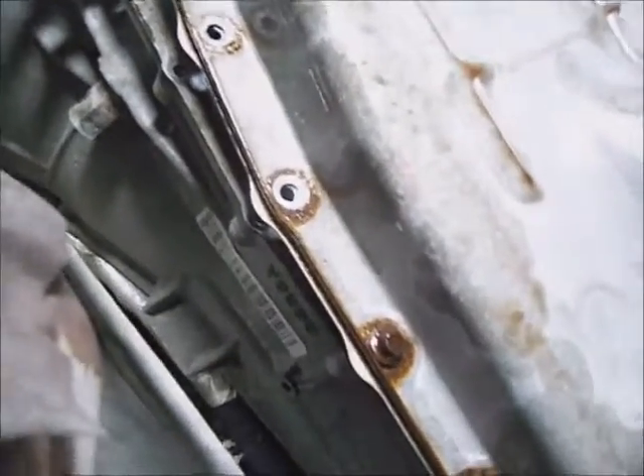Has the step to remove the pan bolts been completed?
No.